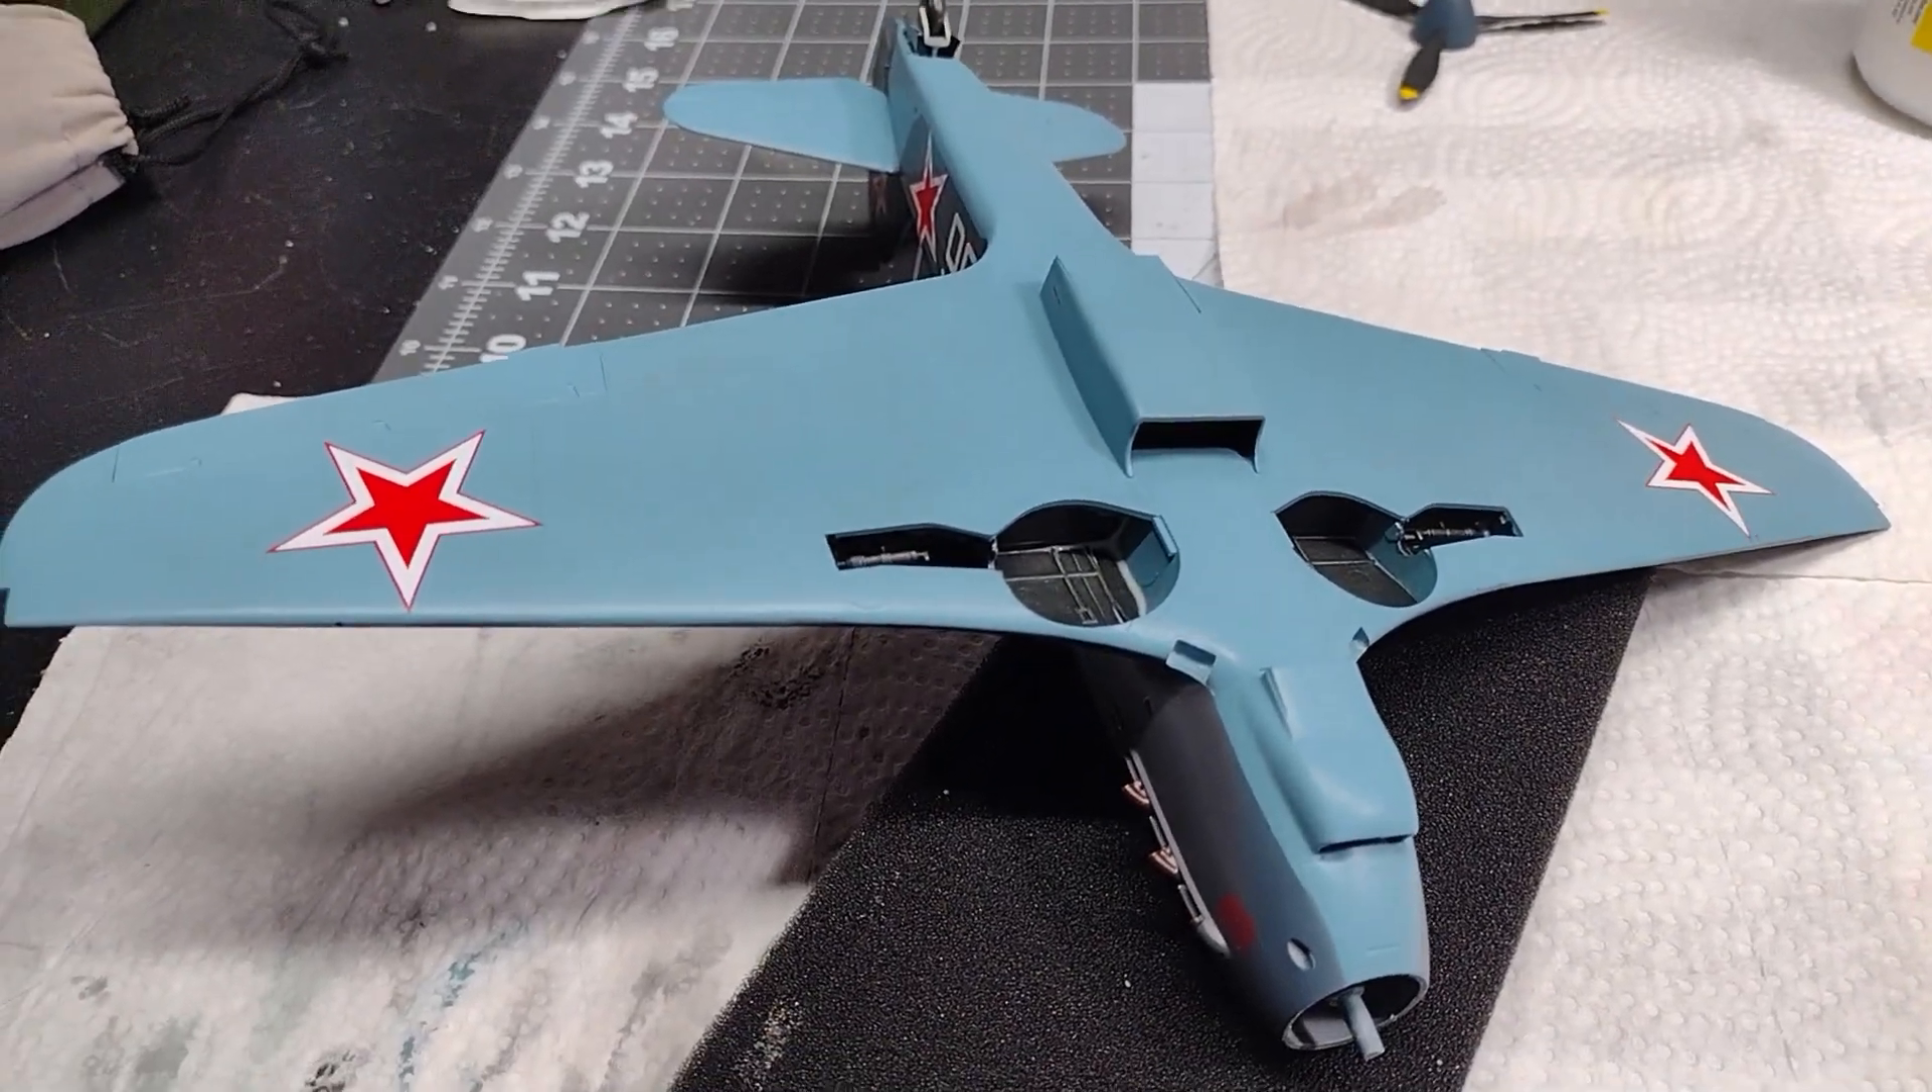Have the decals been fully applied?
Yes.